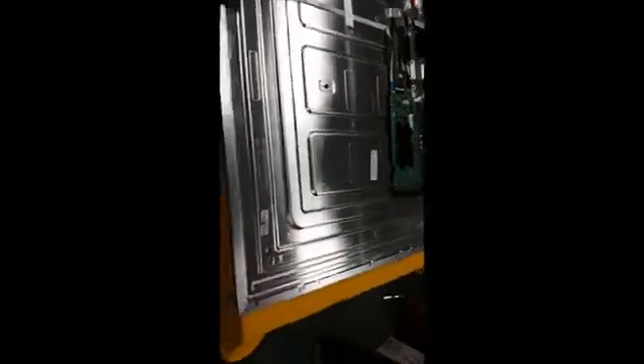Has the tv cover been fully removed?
Yes.